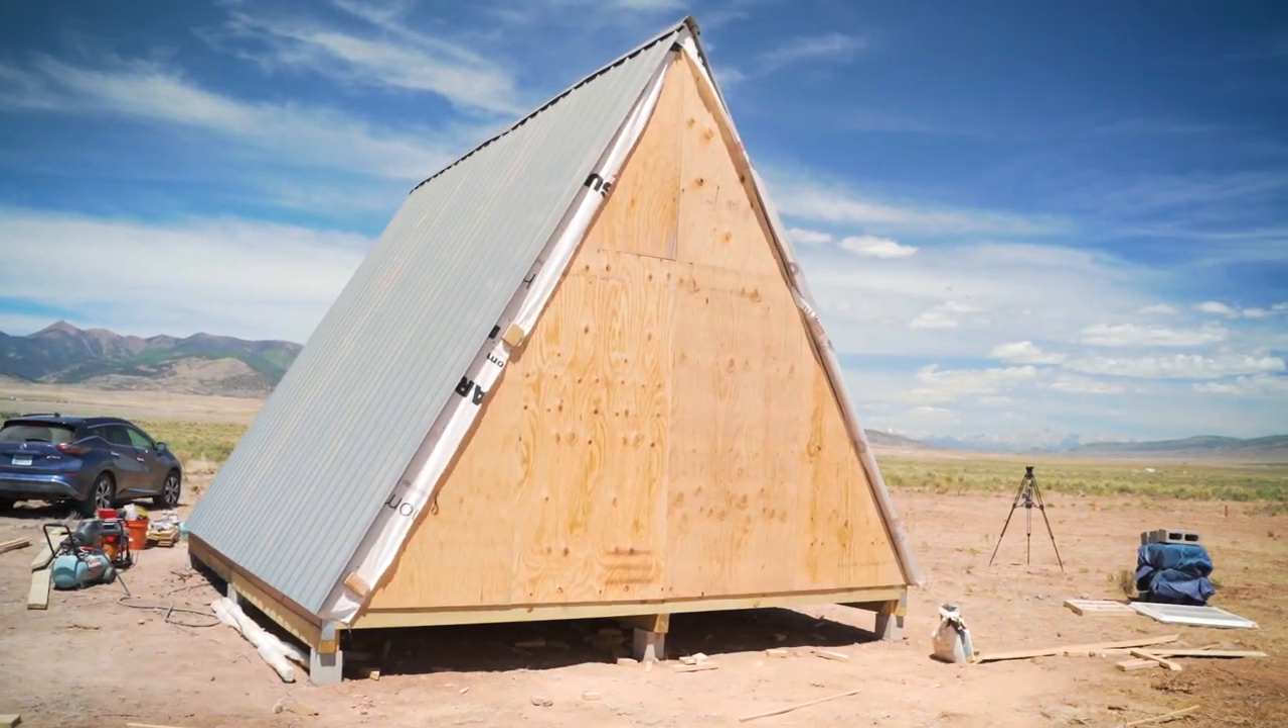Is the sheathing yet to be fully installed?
No.